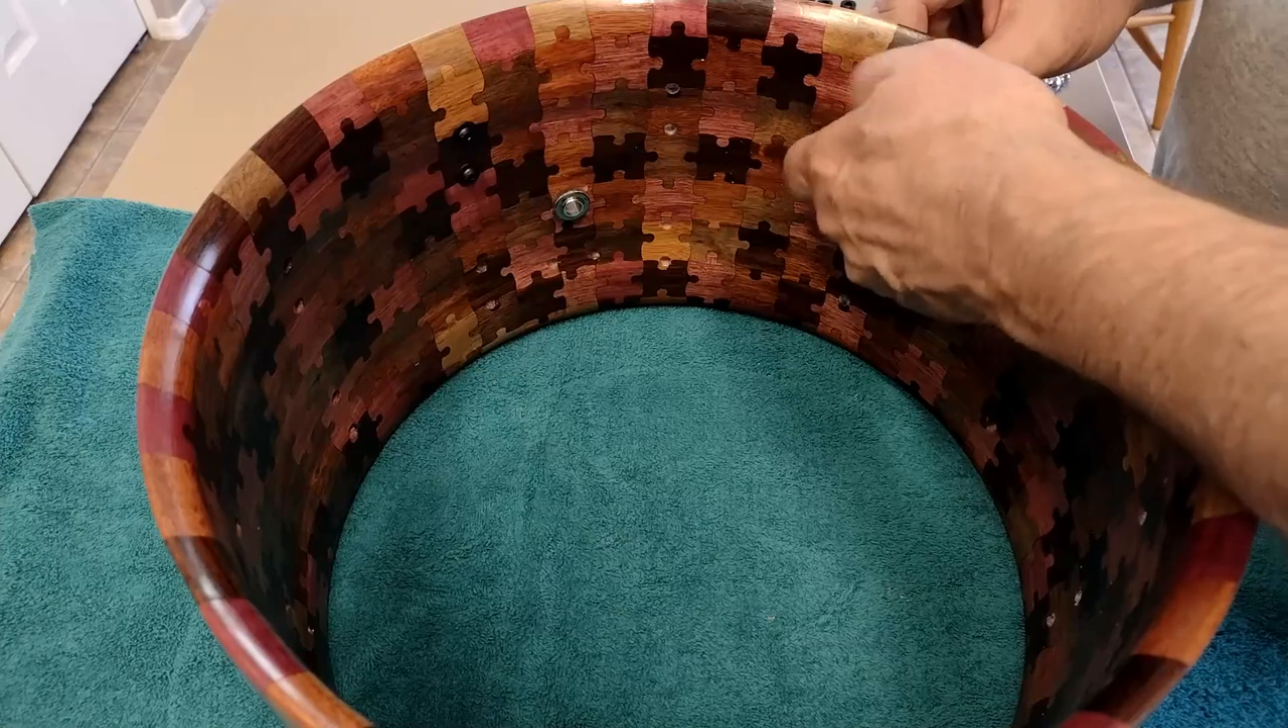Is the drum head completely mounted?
No.